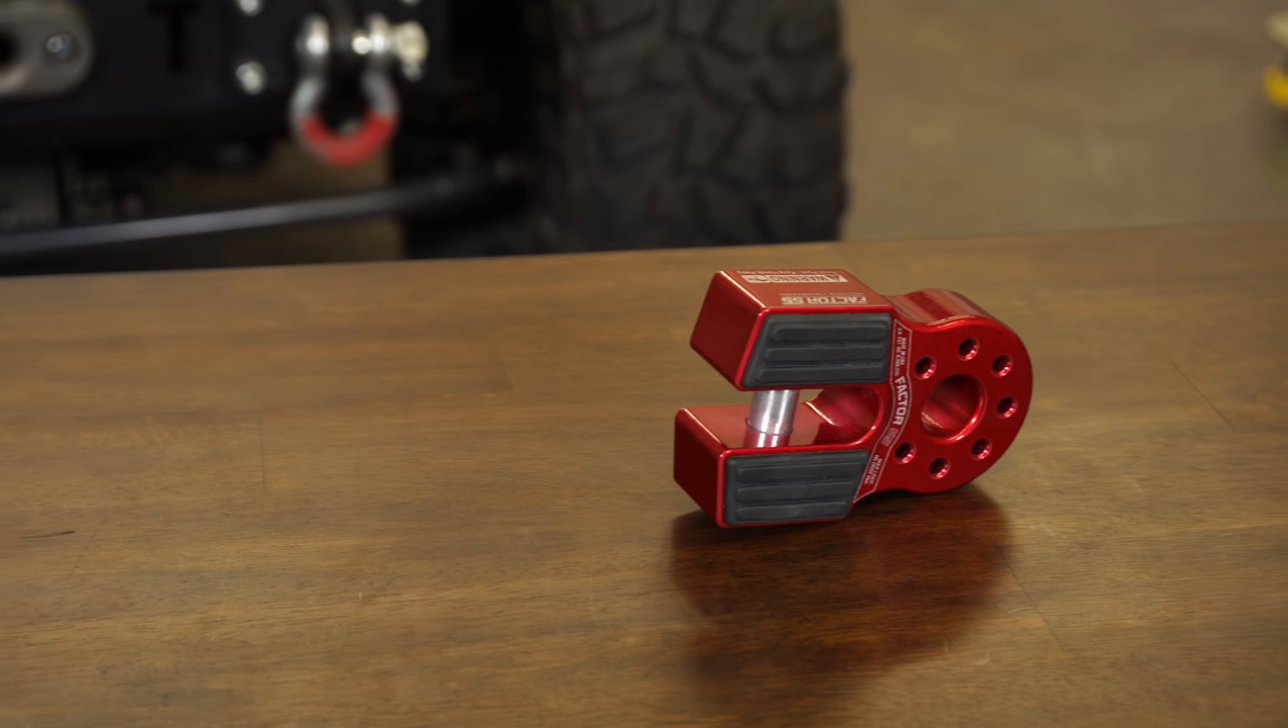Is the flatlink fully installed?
No.